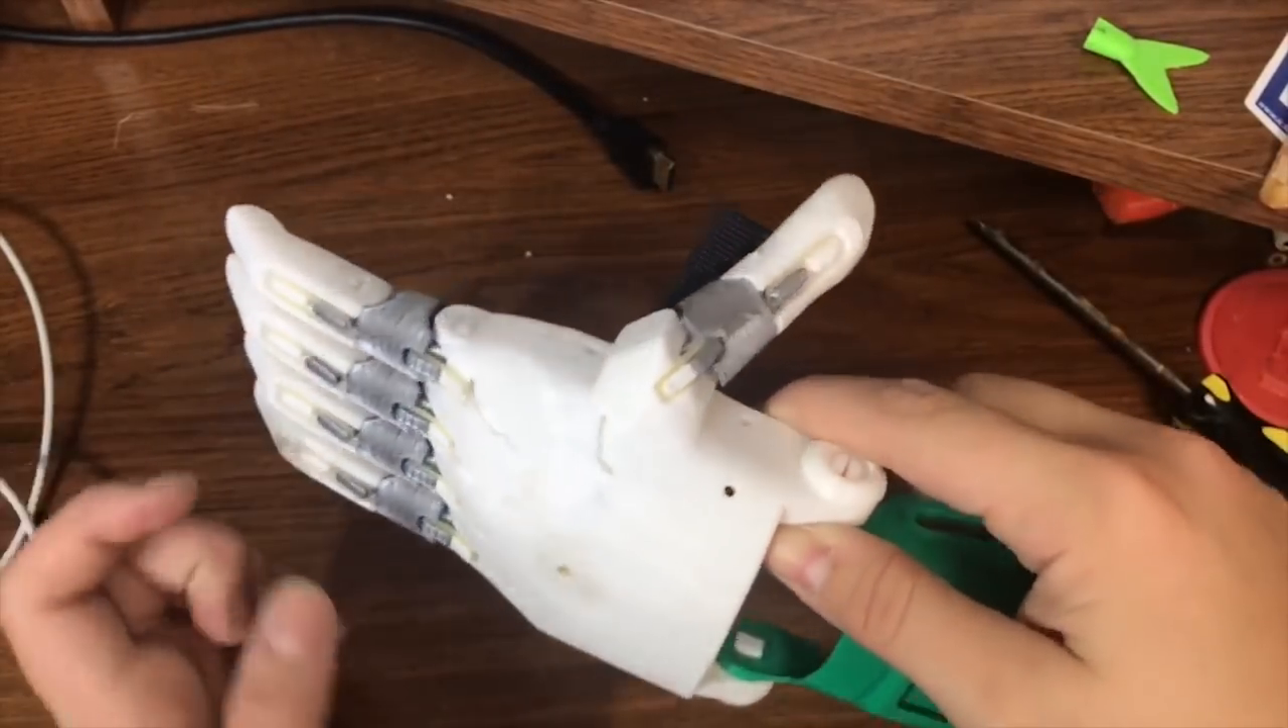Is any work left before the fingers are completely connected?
No.